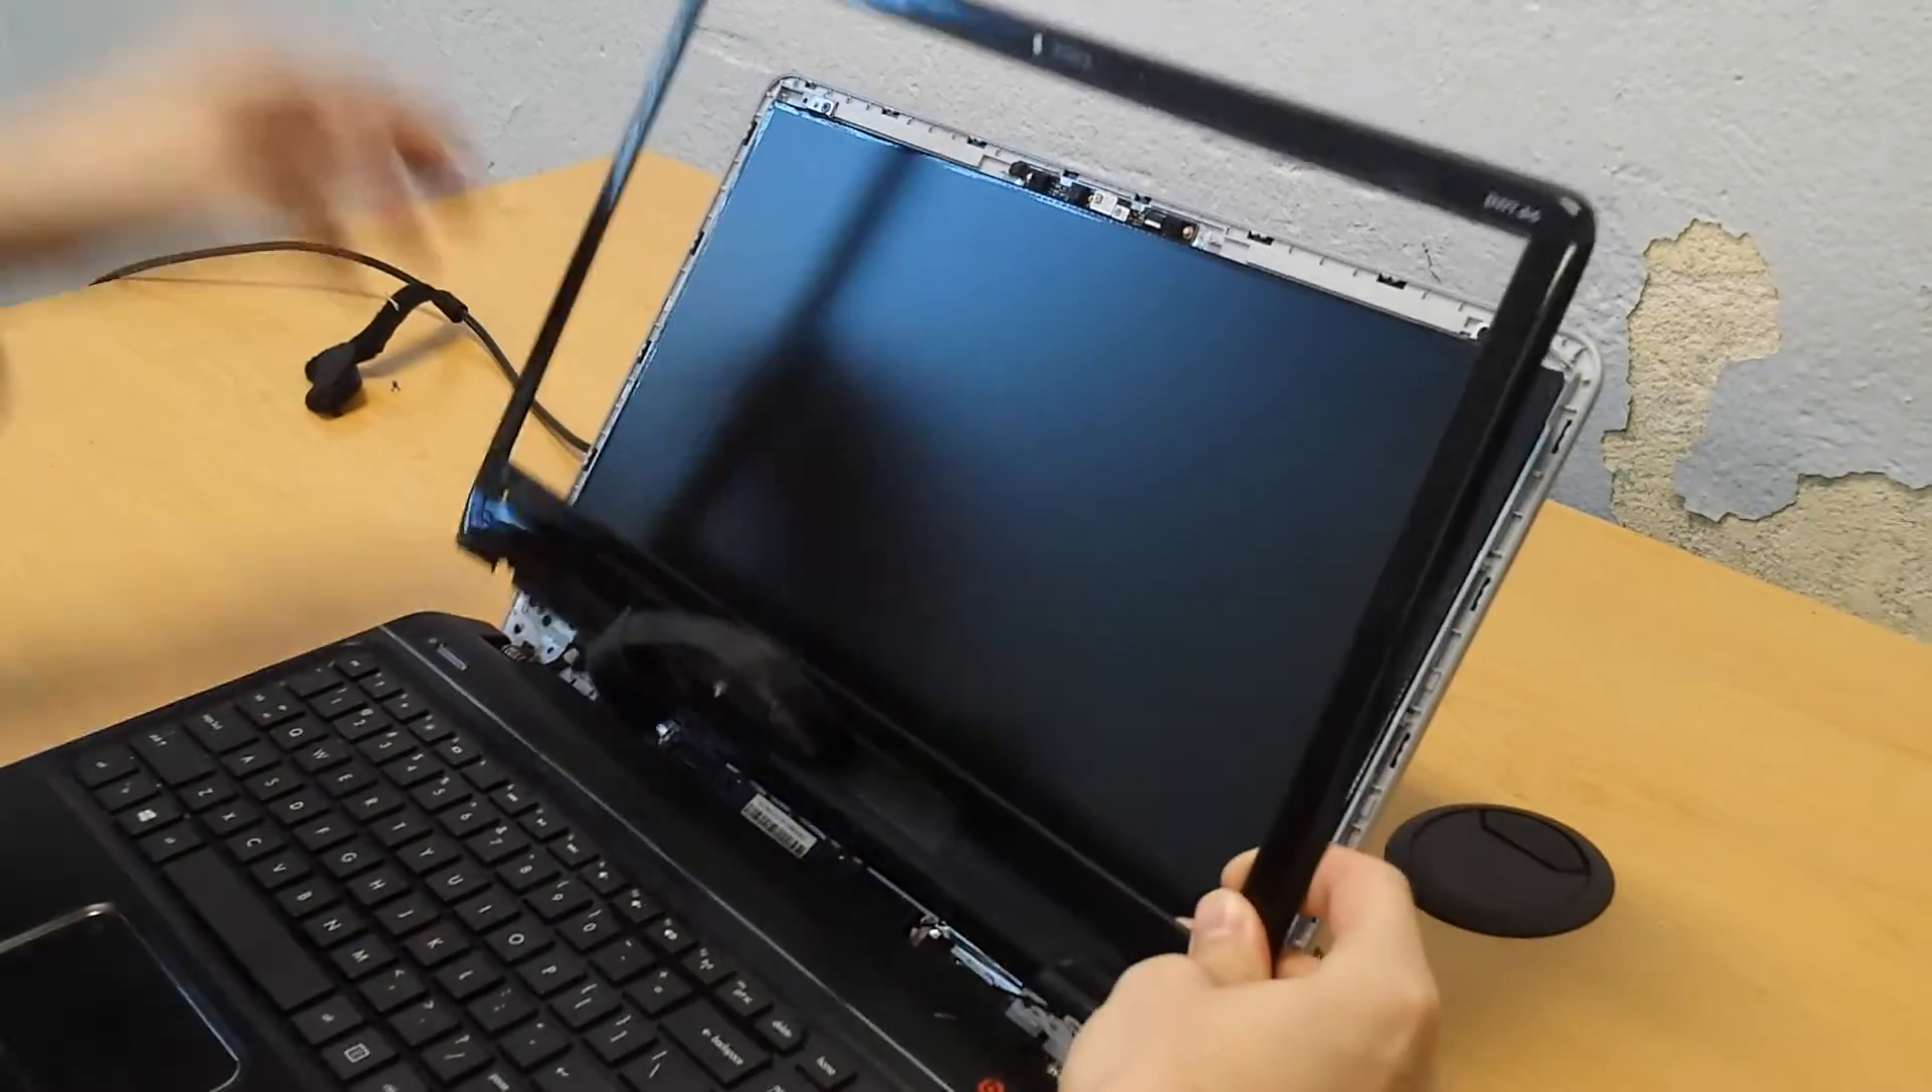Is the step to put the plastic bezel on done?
No.